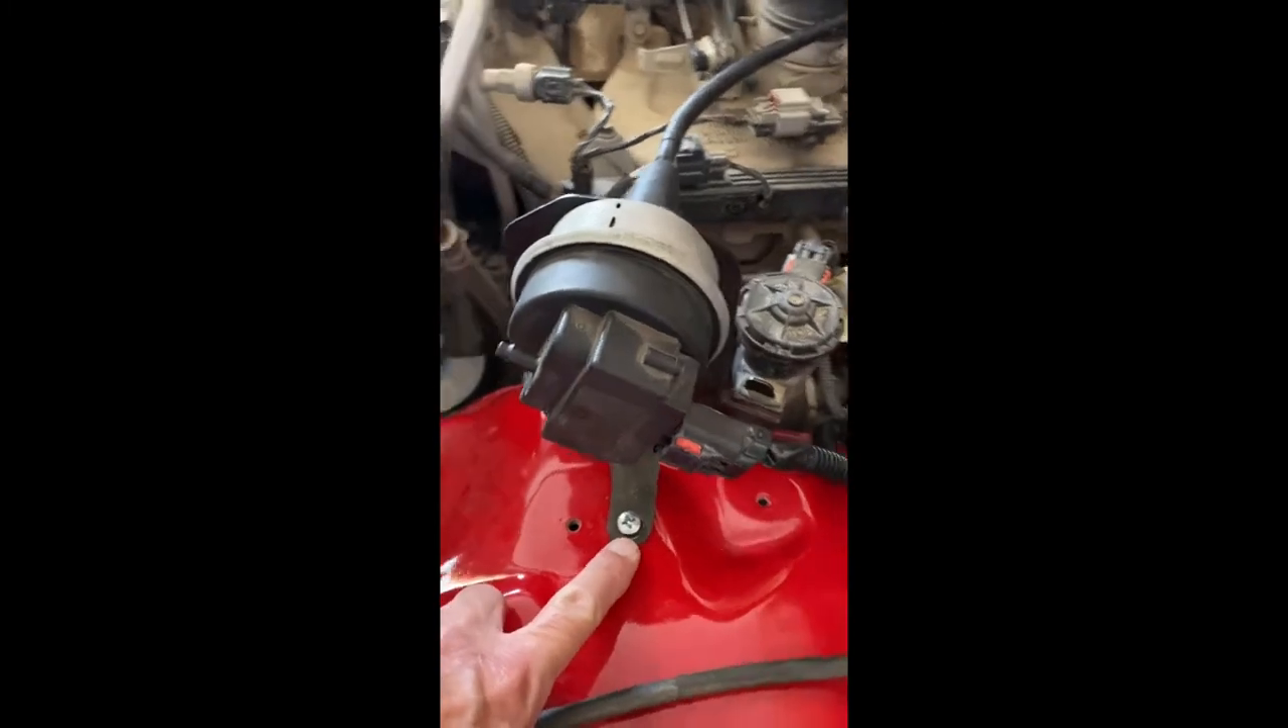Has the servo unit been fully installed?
Yes.